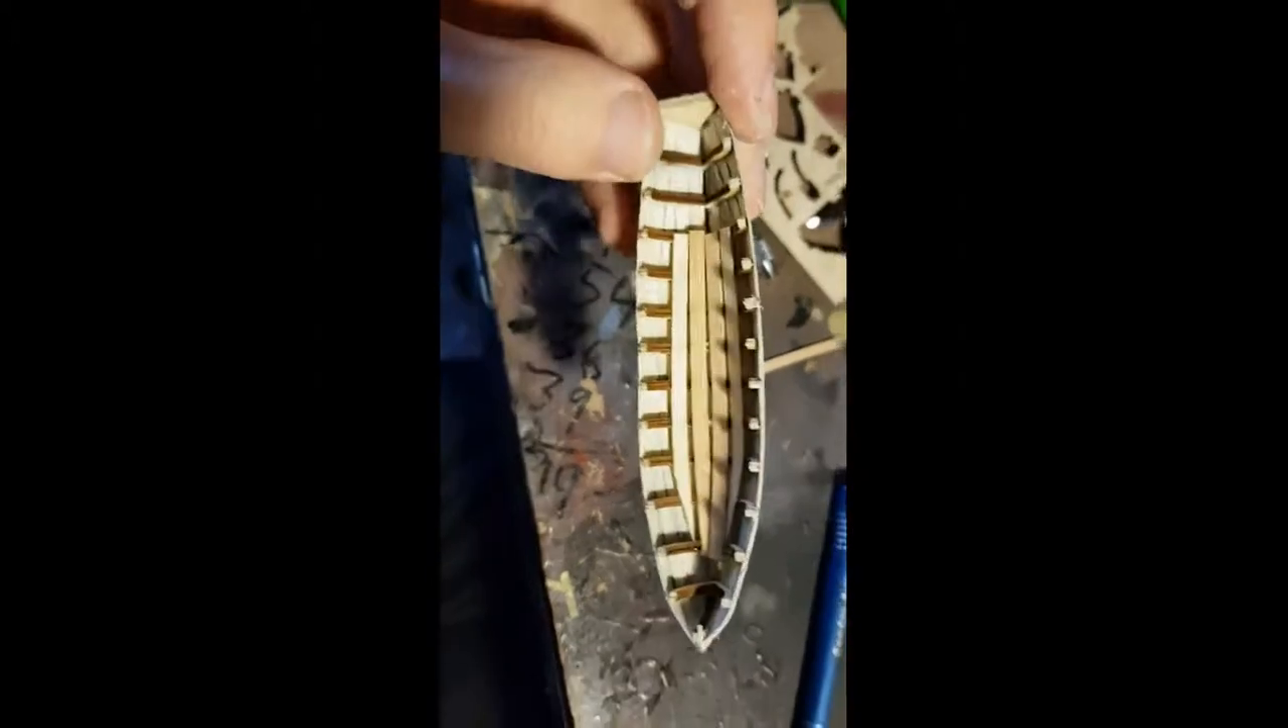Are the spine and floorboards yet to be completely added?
No.